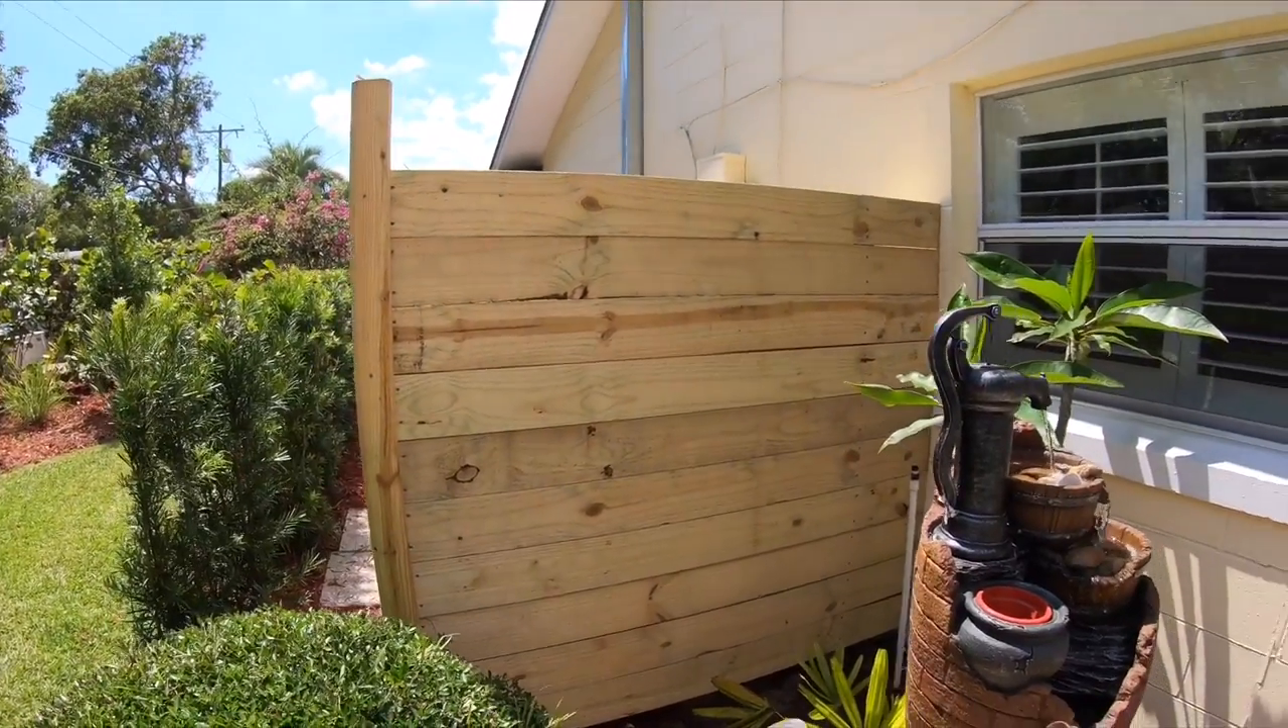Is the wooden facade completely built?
Yes.